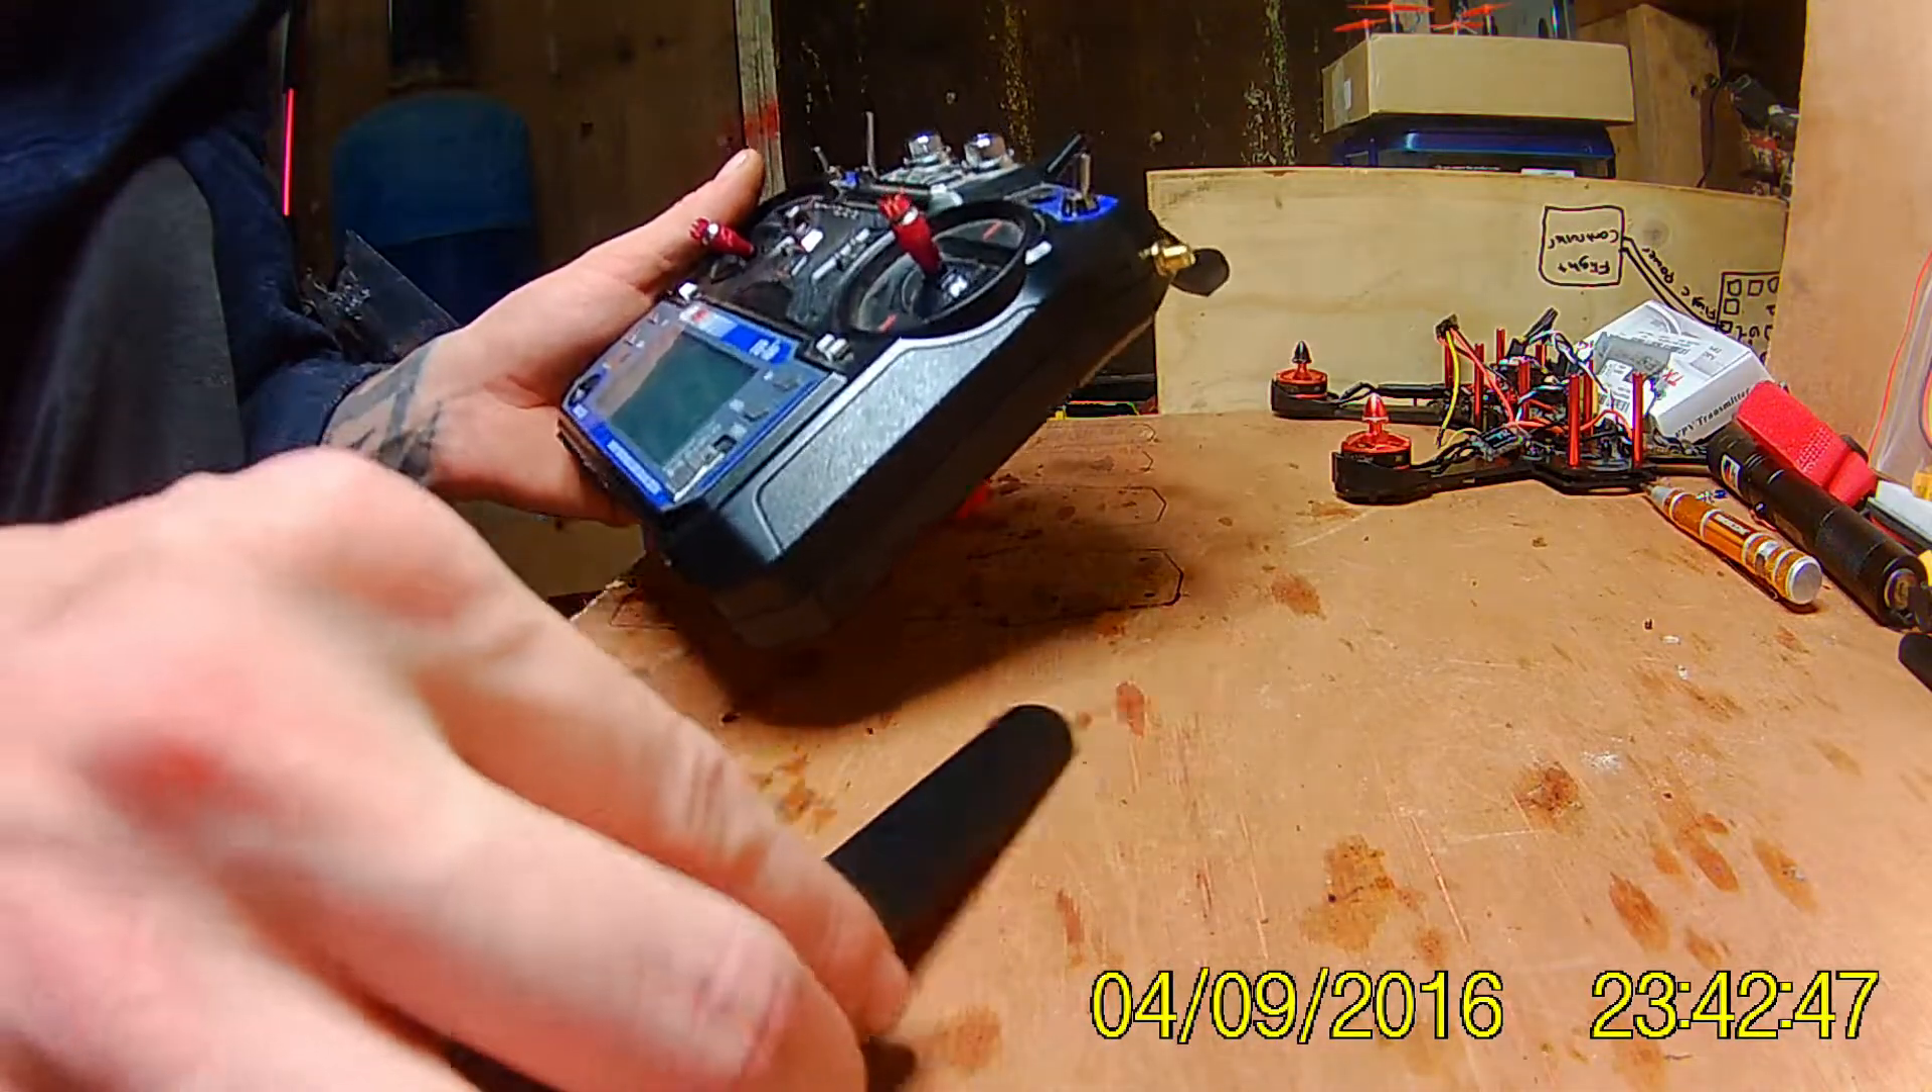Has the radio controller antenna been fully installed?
No.